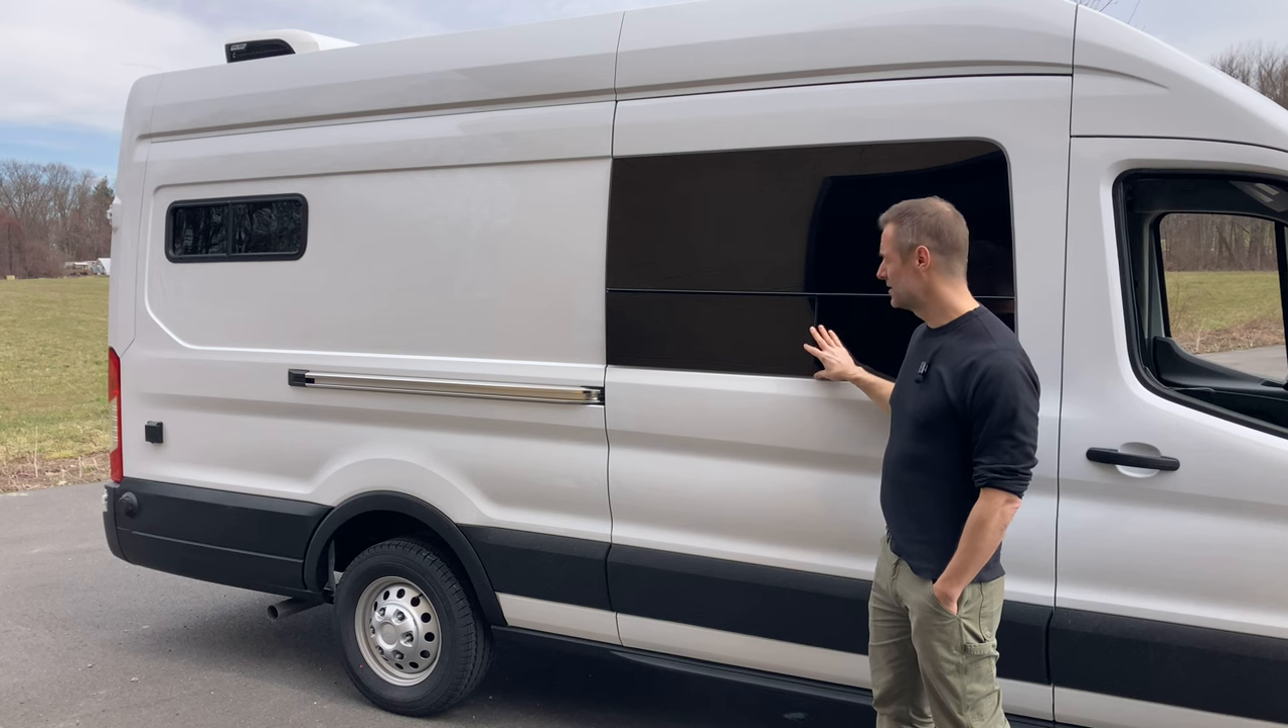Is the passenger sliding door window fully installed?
Yes.